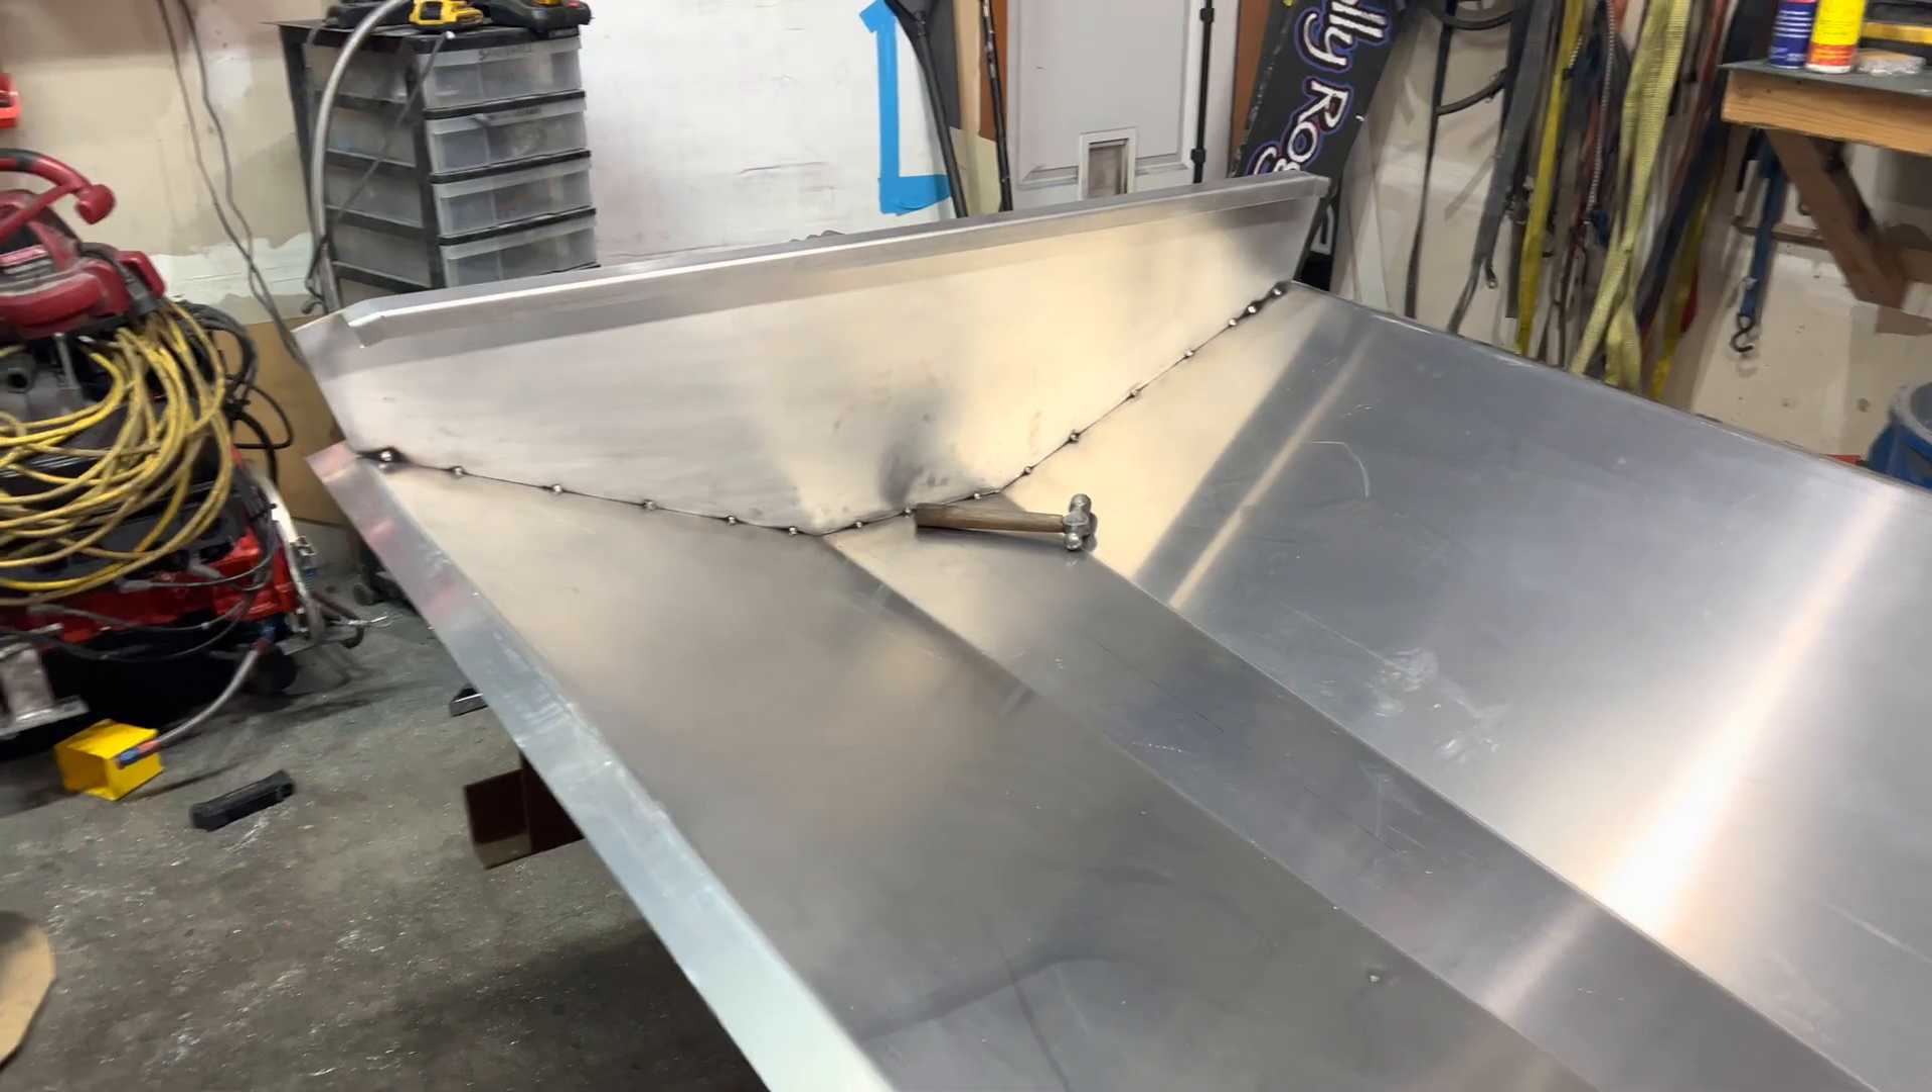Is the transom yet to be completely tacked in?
No.